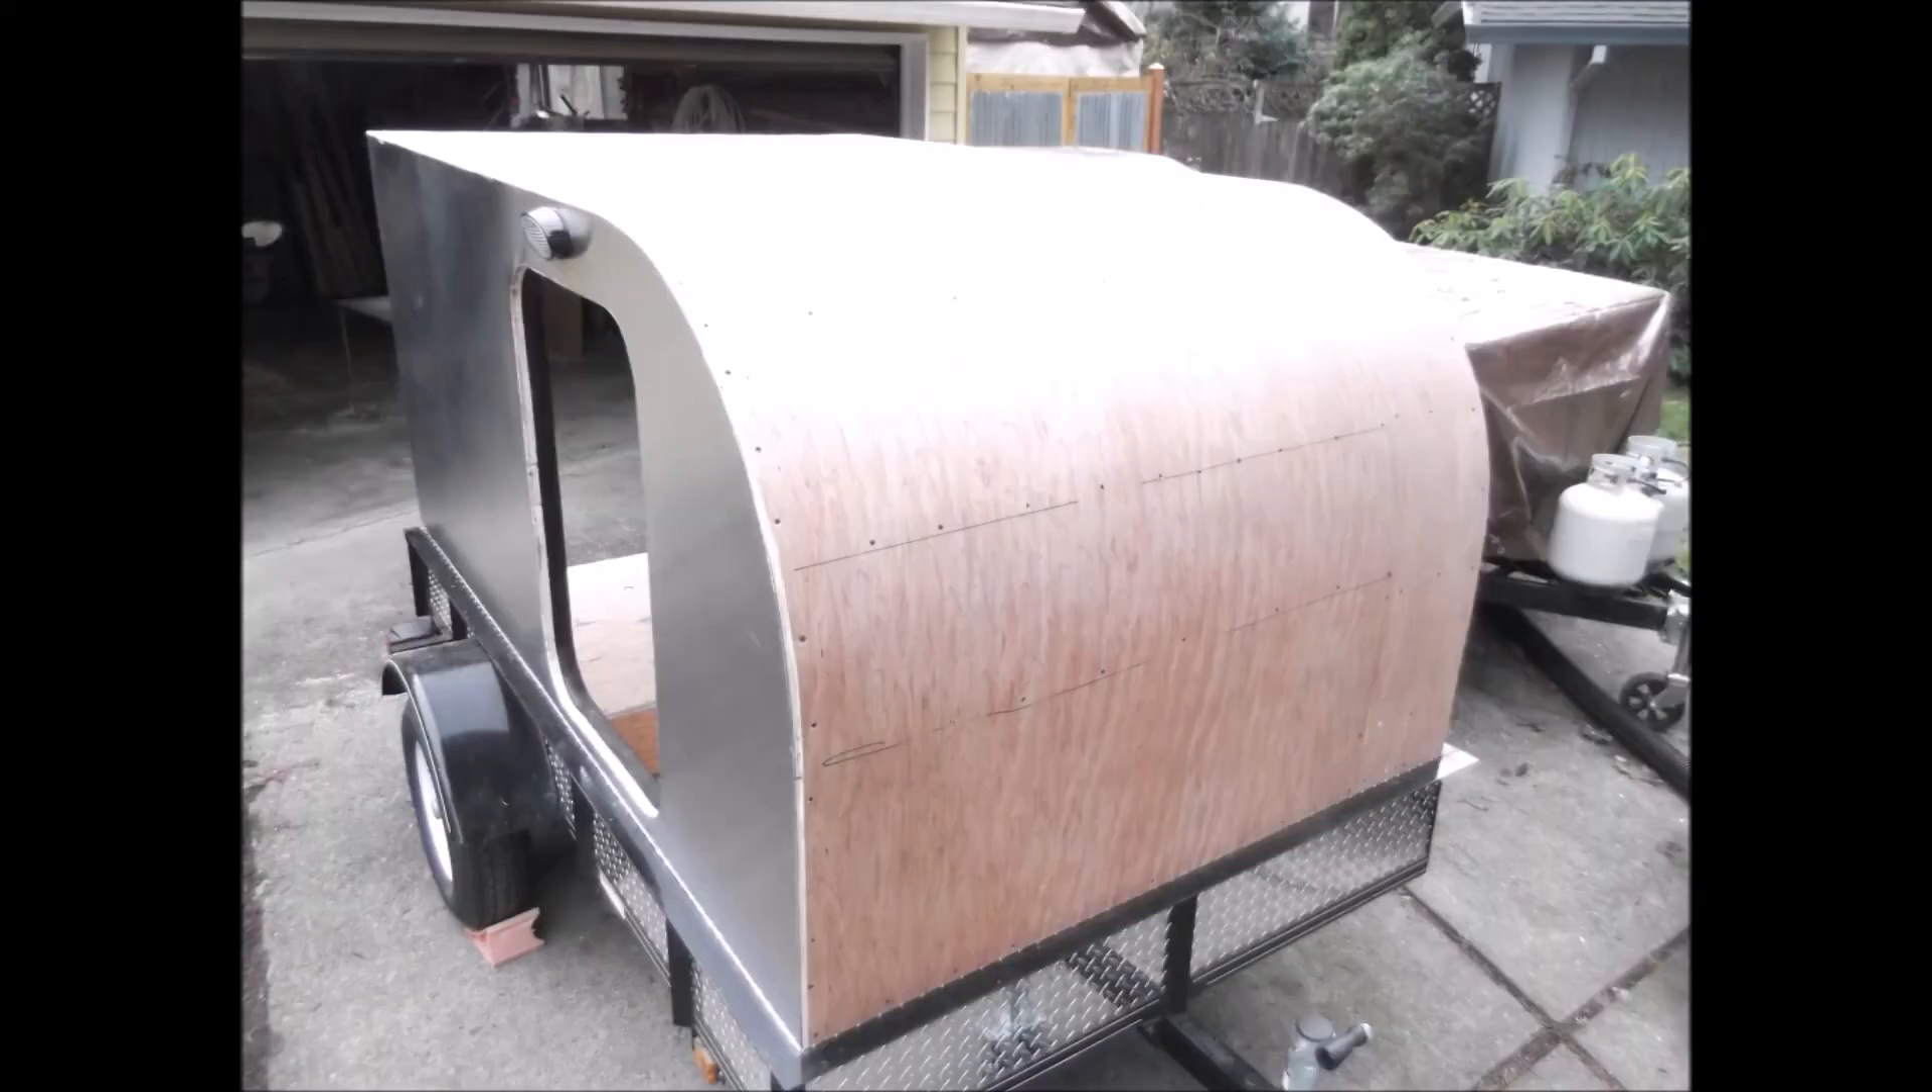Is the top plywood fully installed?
Yes.